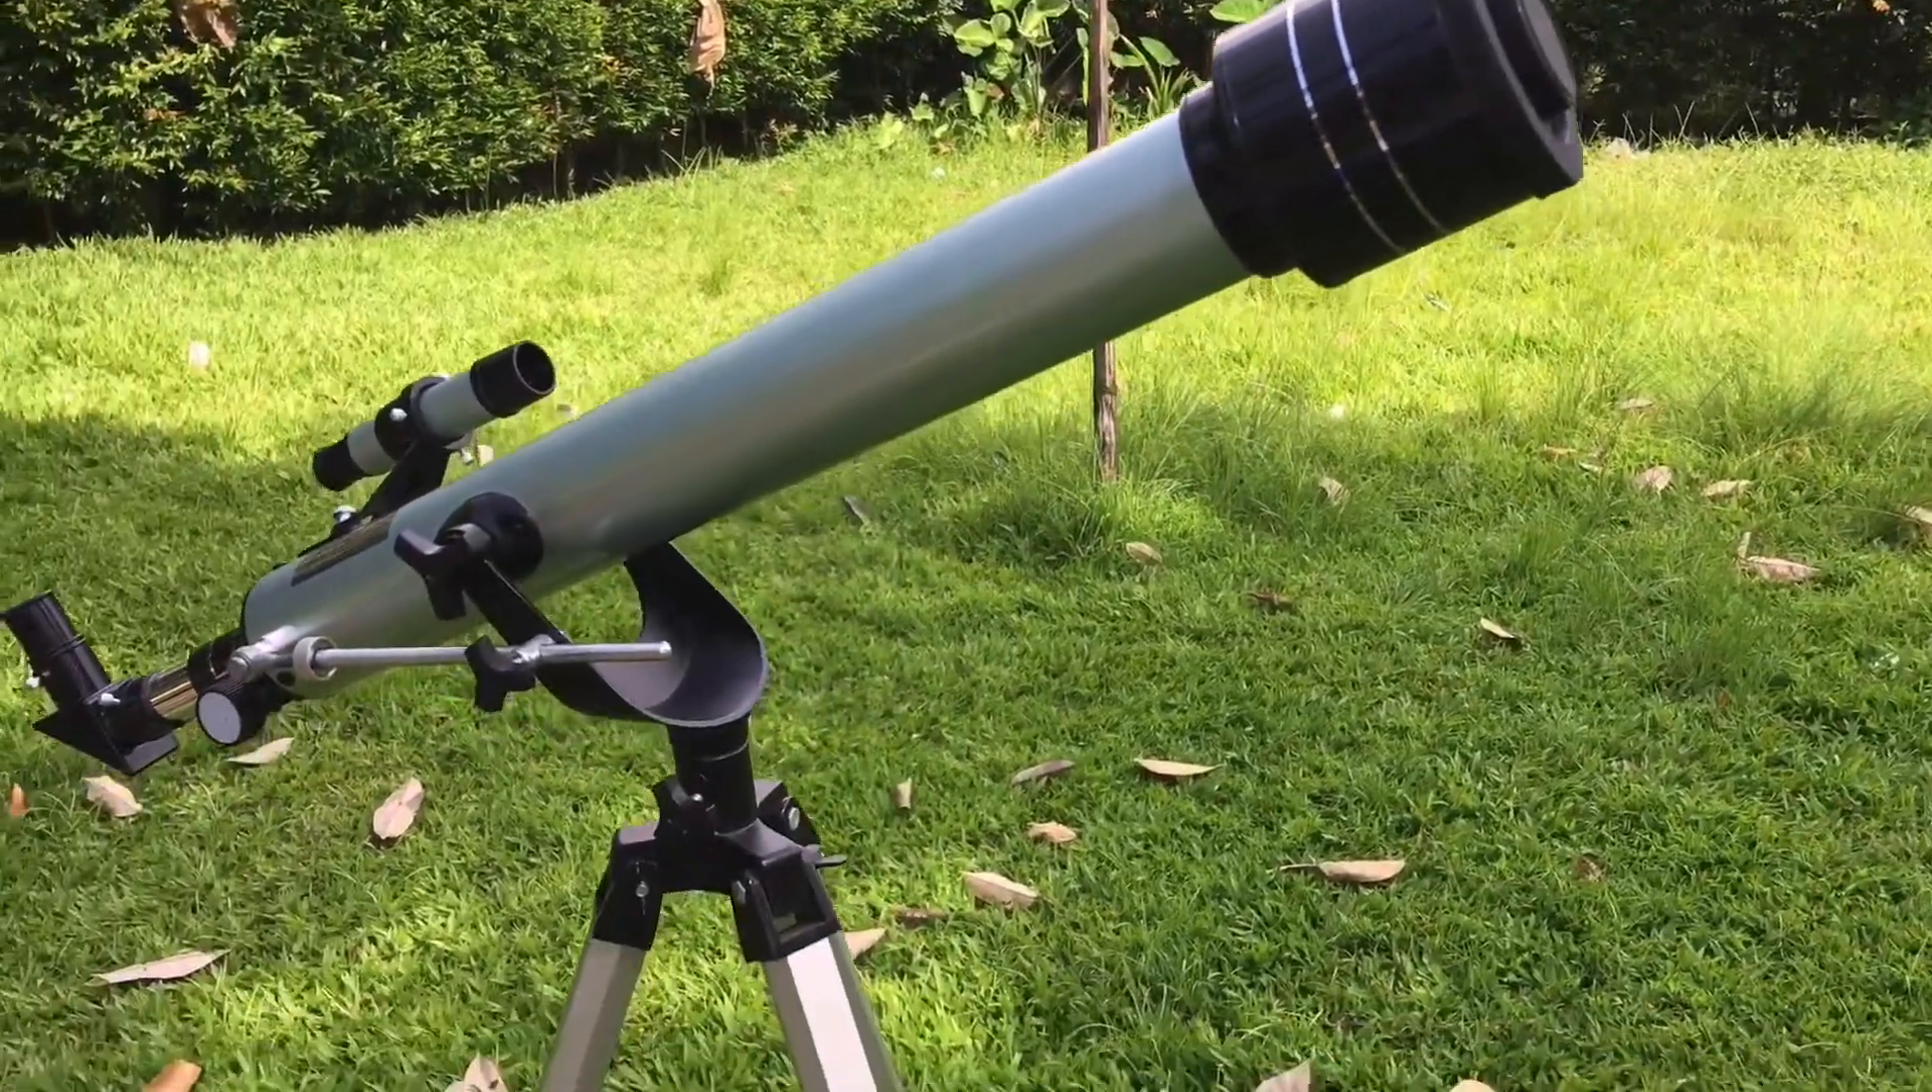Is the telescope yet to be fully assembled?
No.